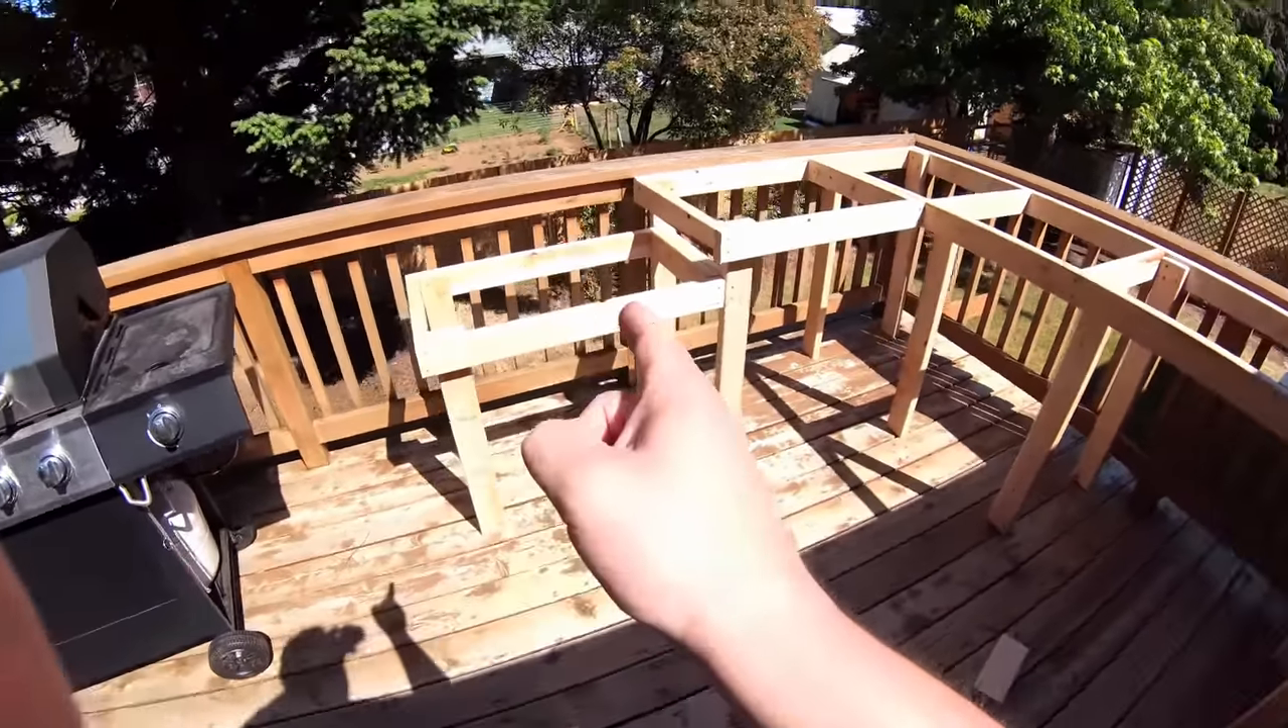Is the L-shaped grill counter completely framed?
Yes.